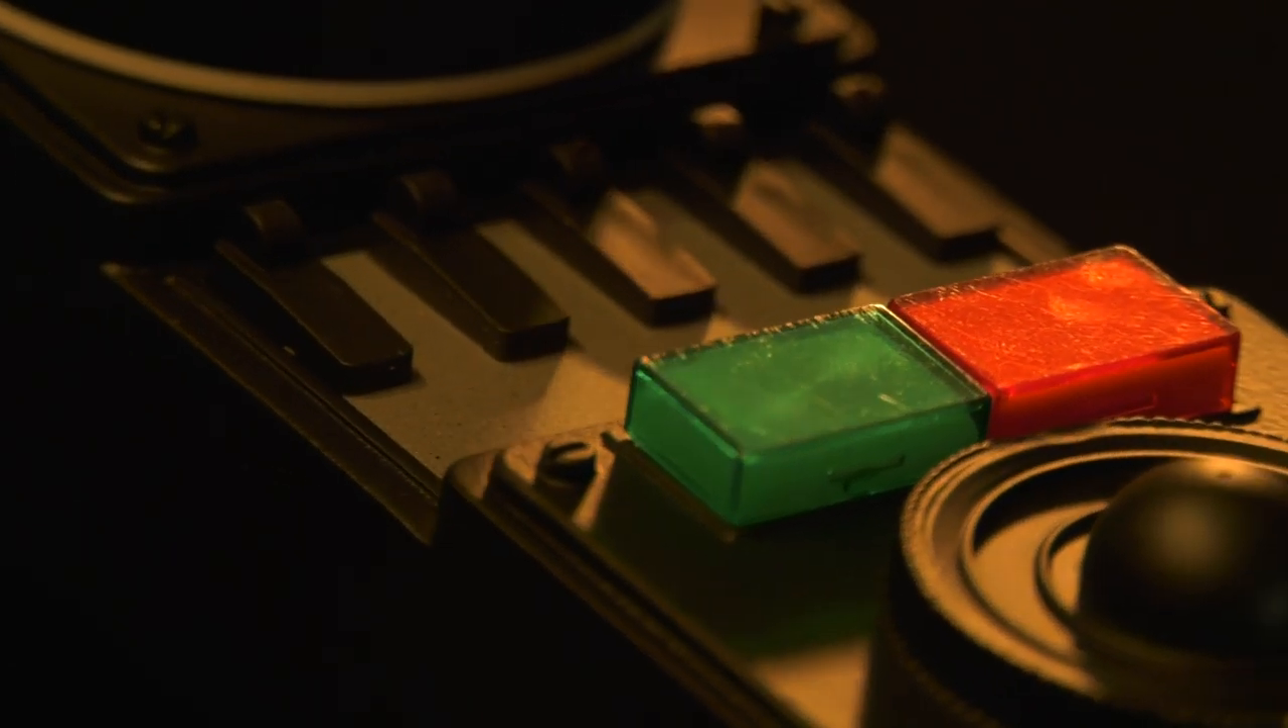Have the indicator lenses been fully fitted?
Yes.